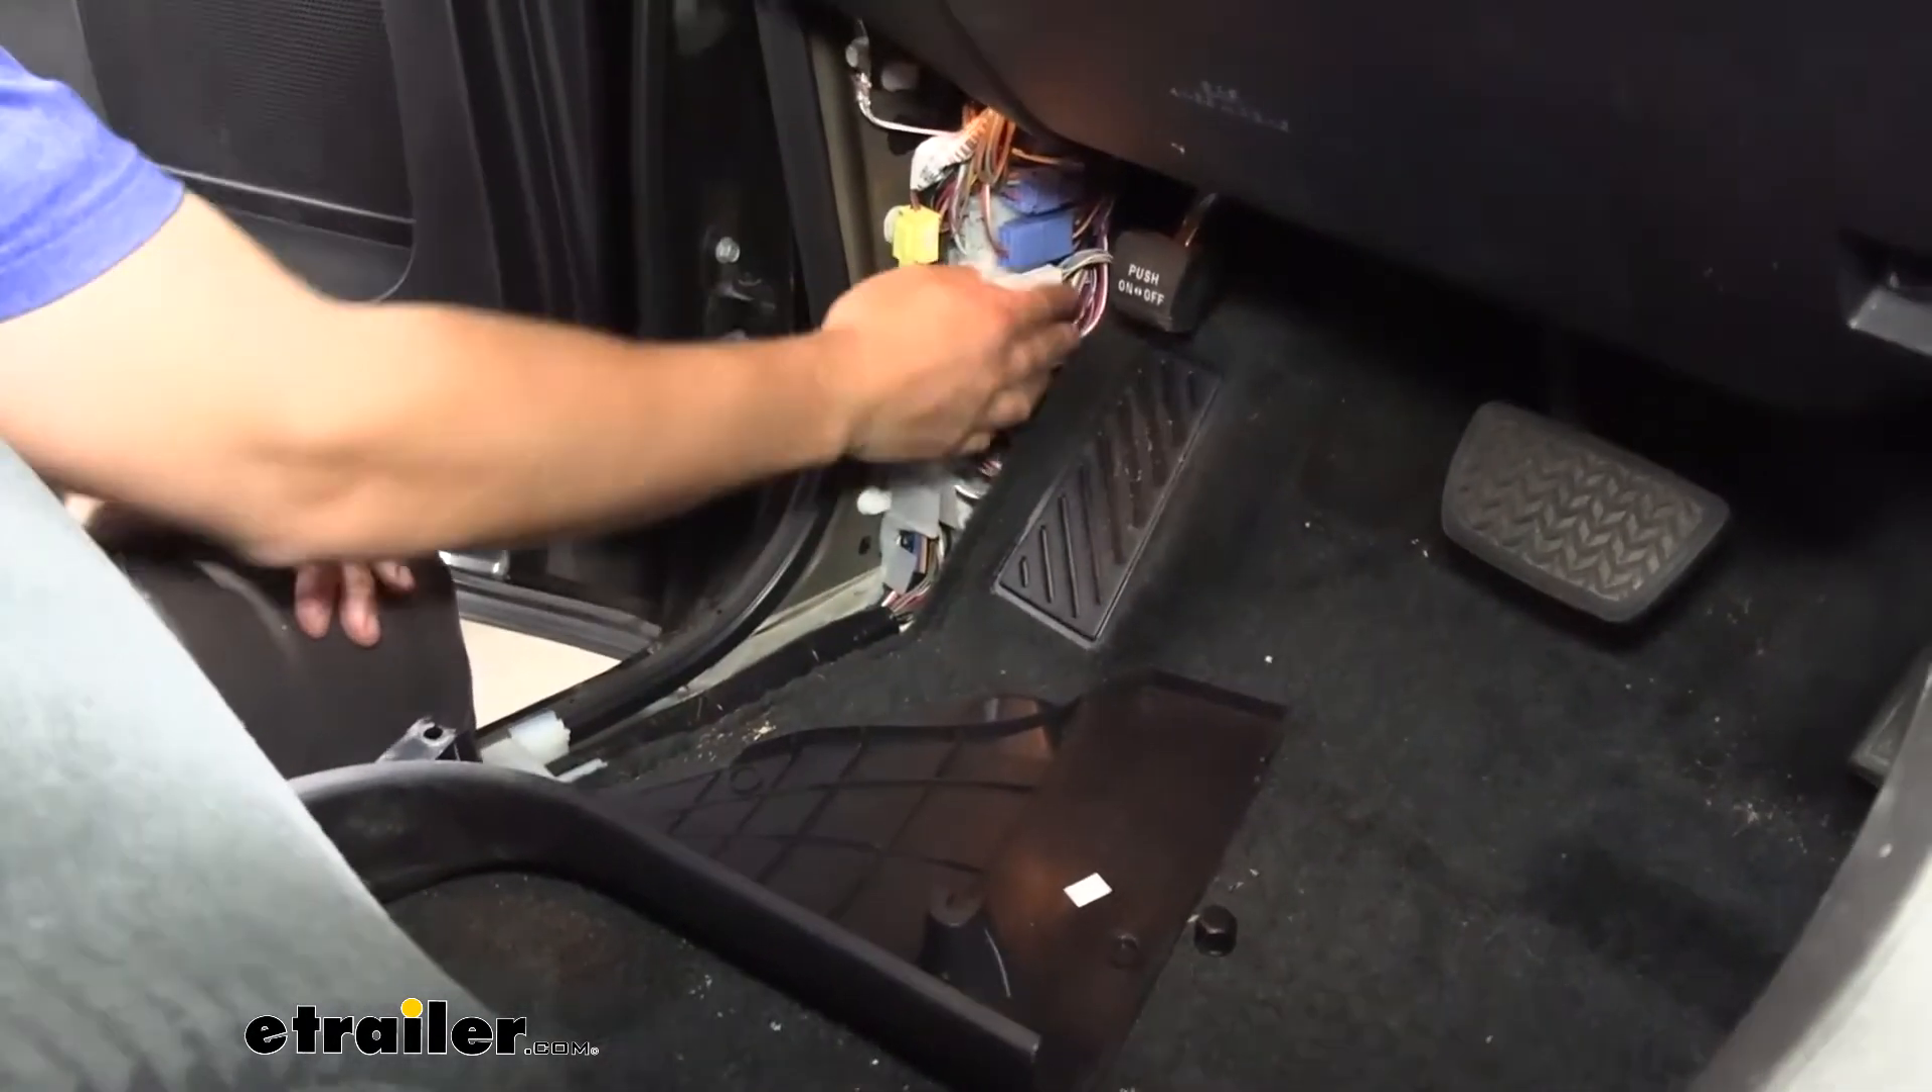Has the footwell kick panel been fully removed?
Yes.